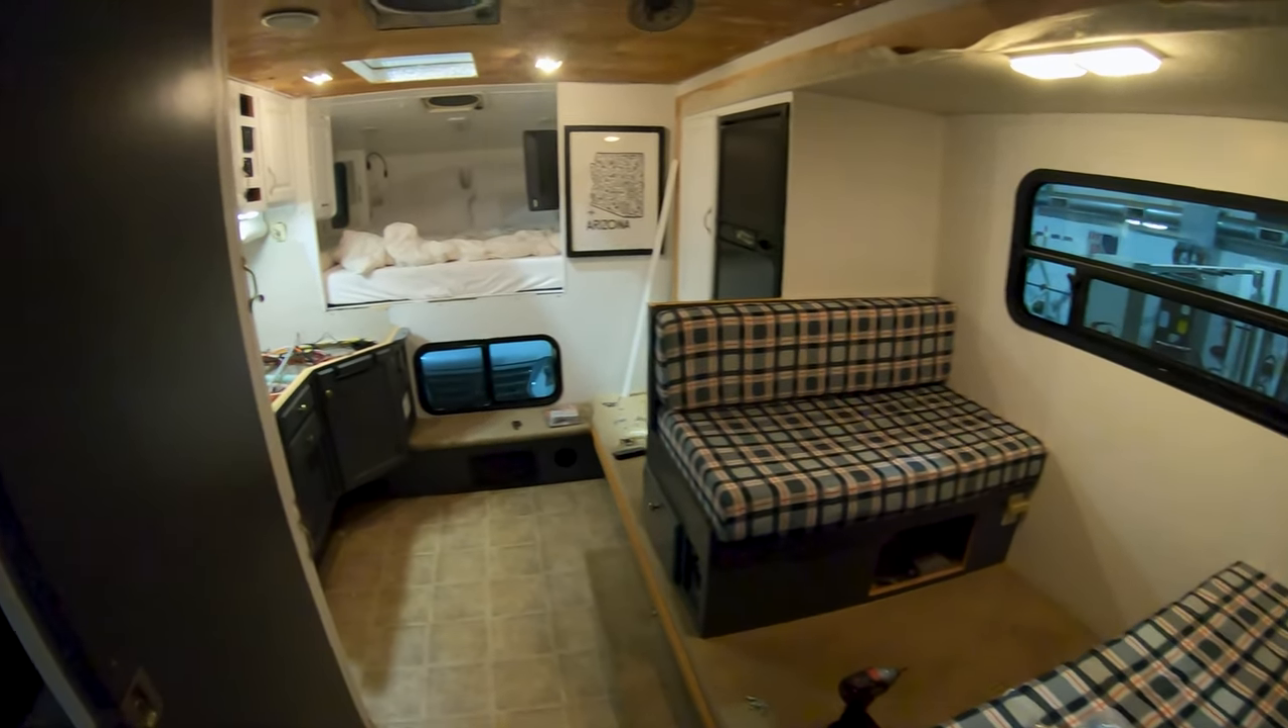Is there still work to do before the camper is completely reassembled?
Yes.